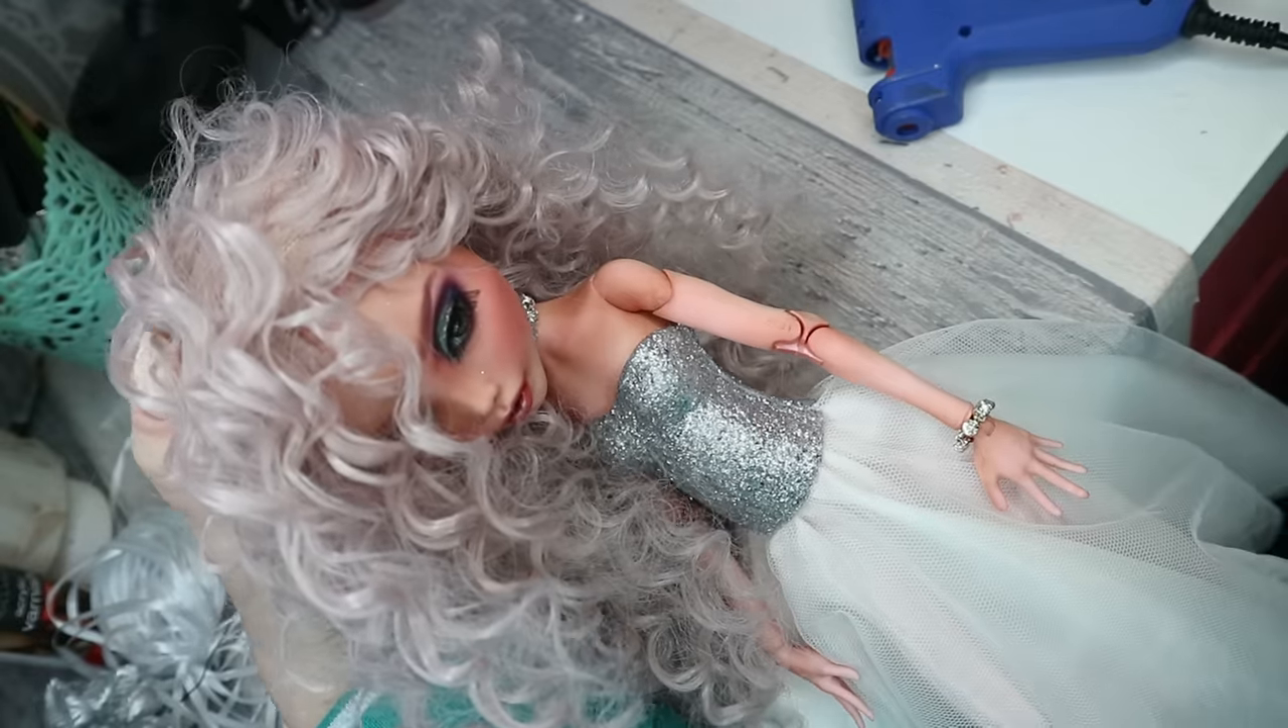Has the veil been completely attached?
No.